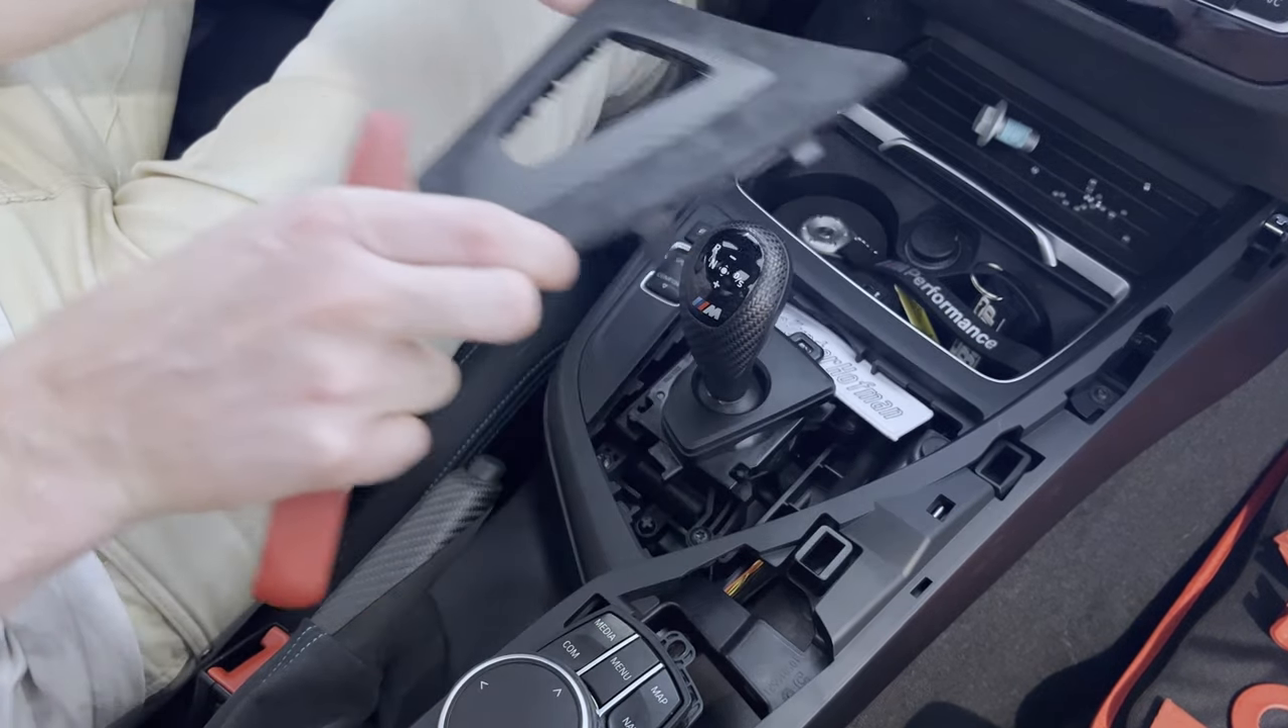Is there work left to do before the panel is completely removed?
No.